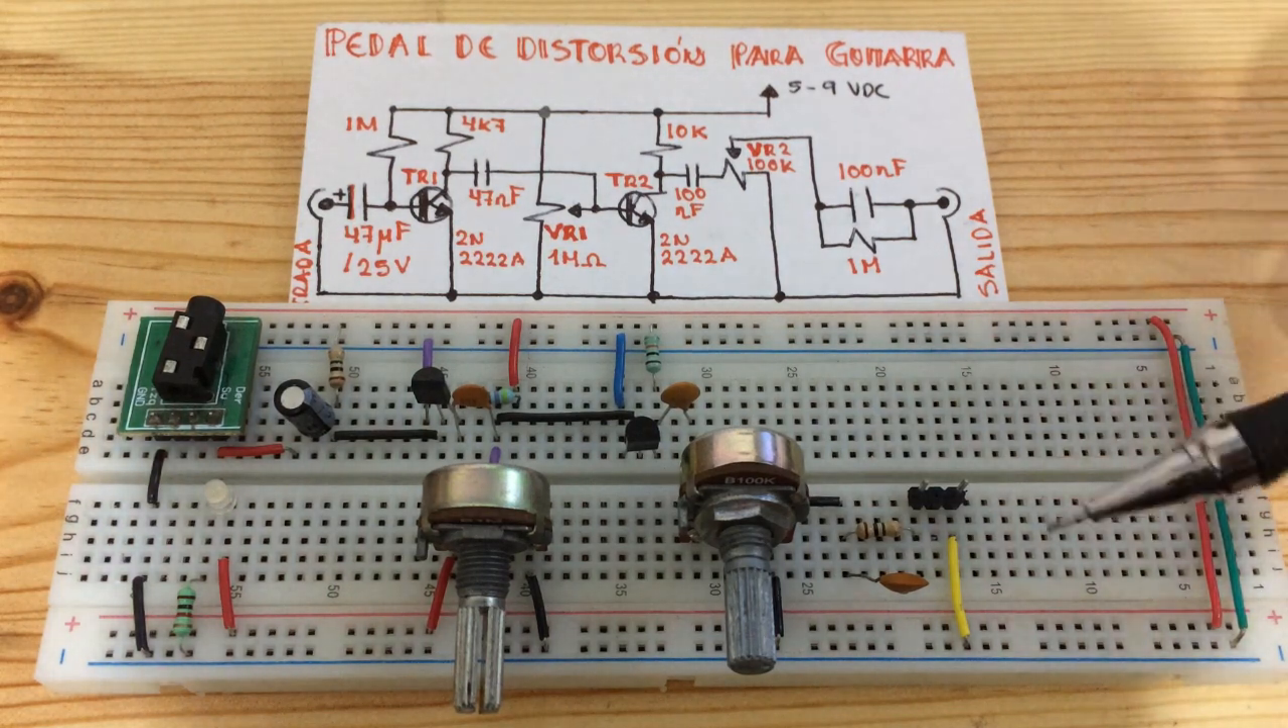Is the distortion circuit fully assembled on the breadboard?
Yes.